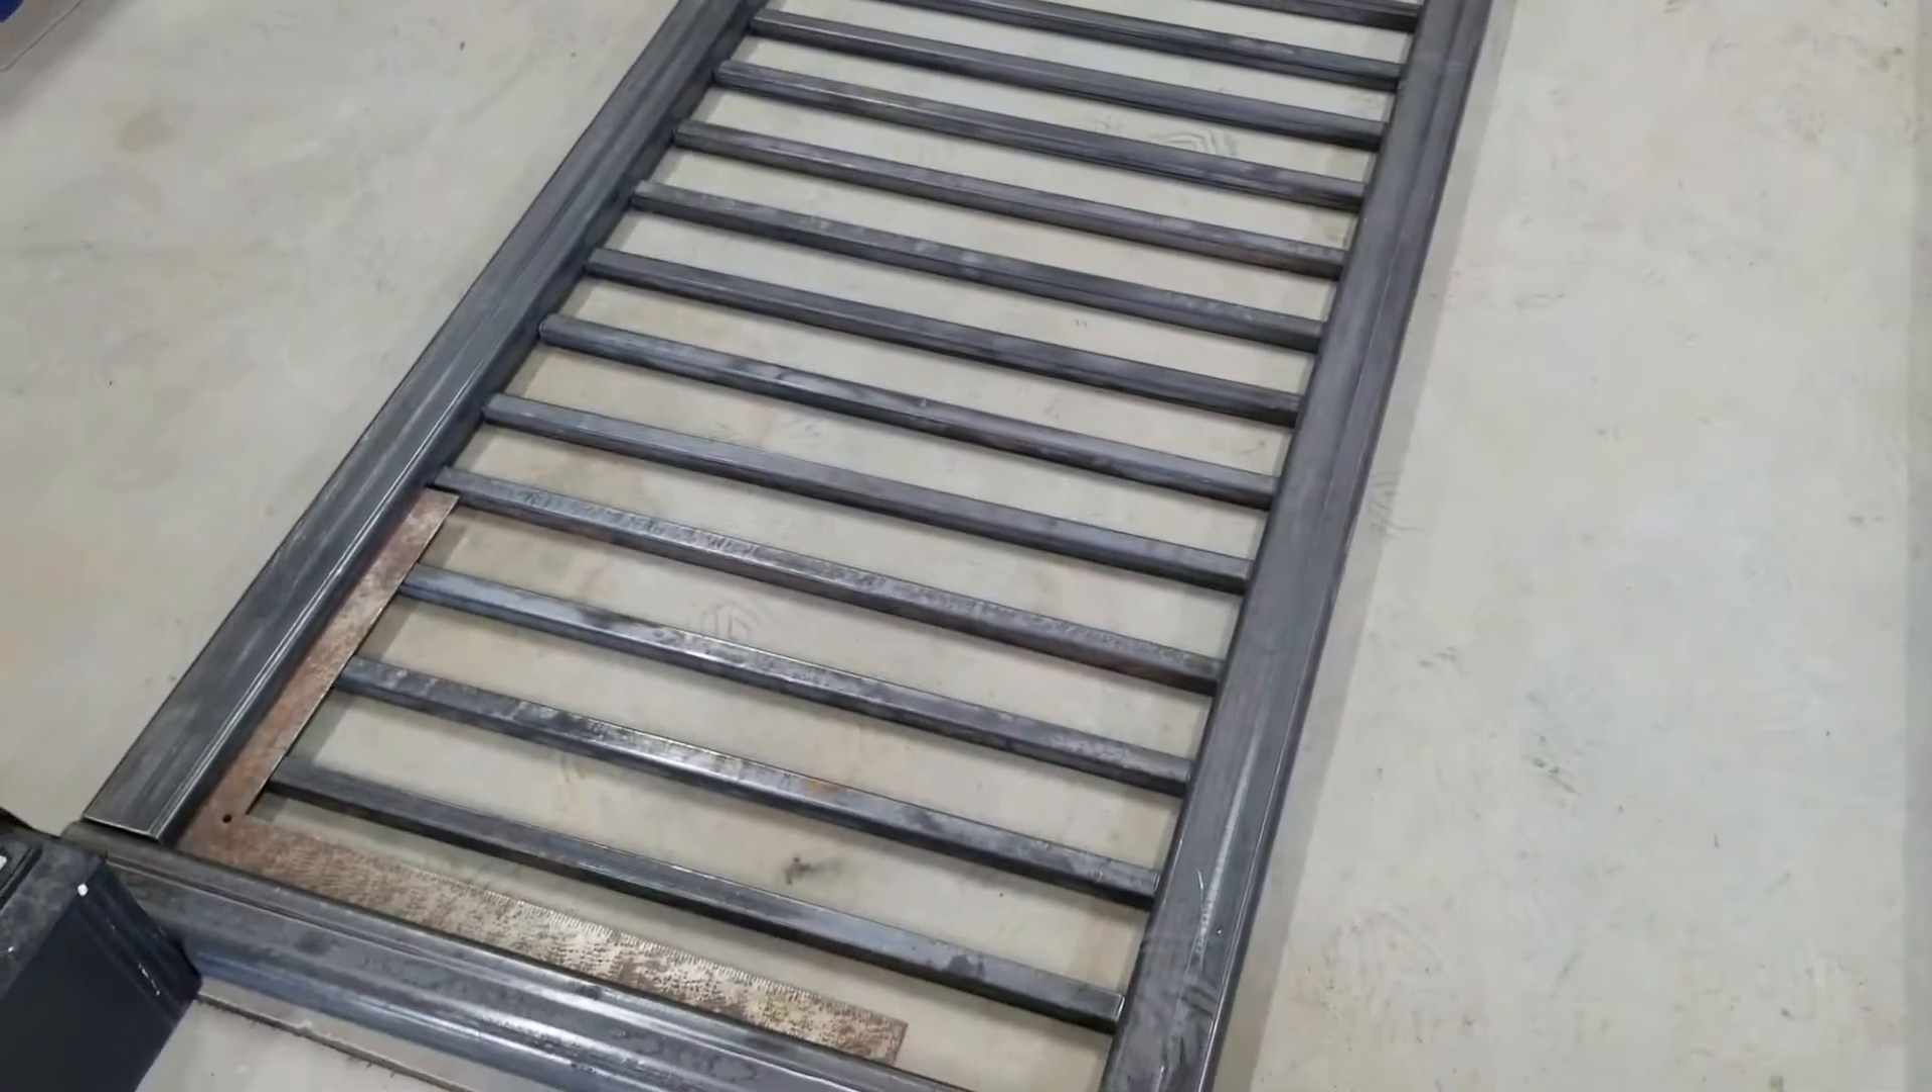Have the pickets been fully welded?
No.